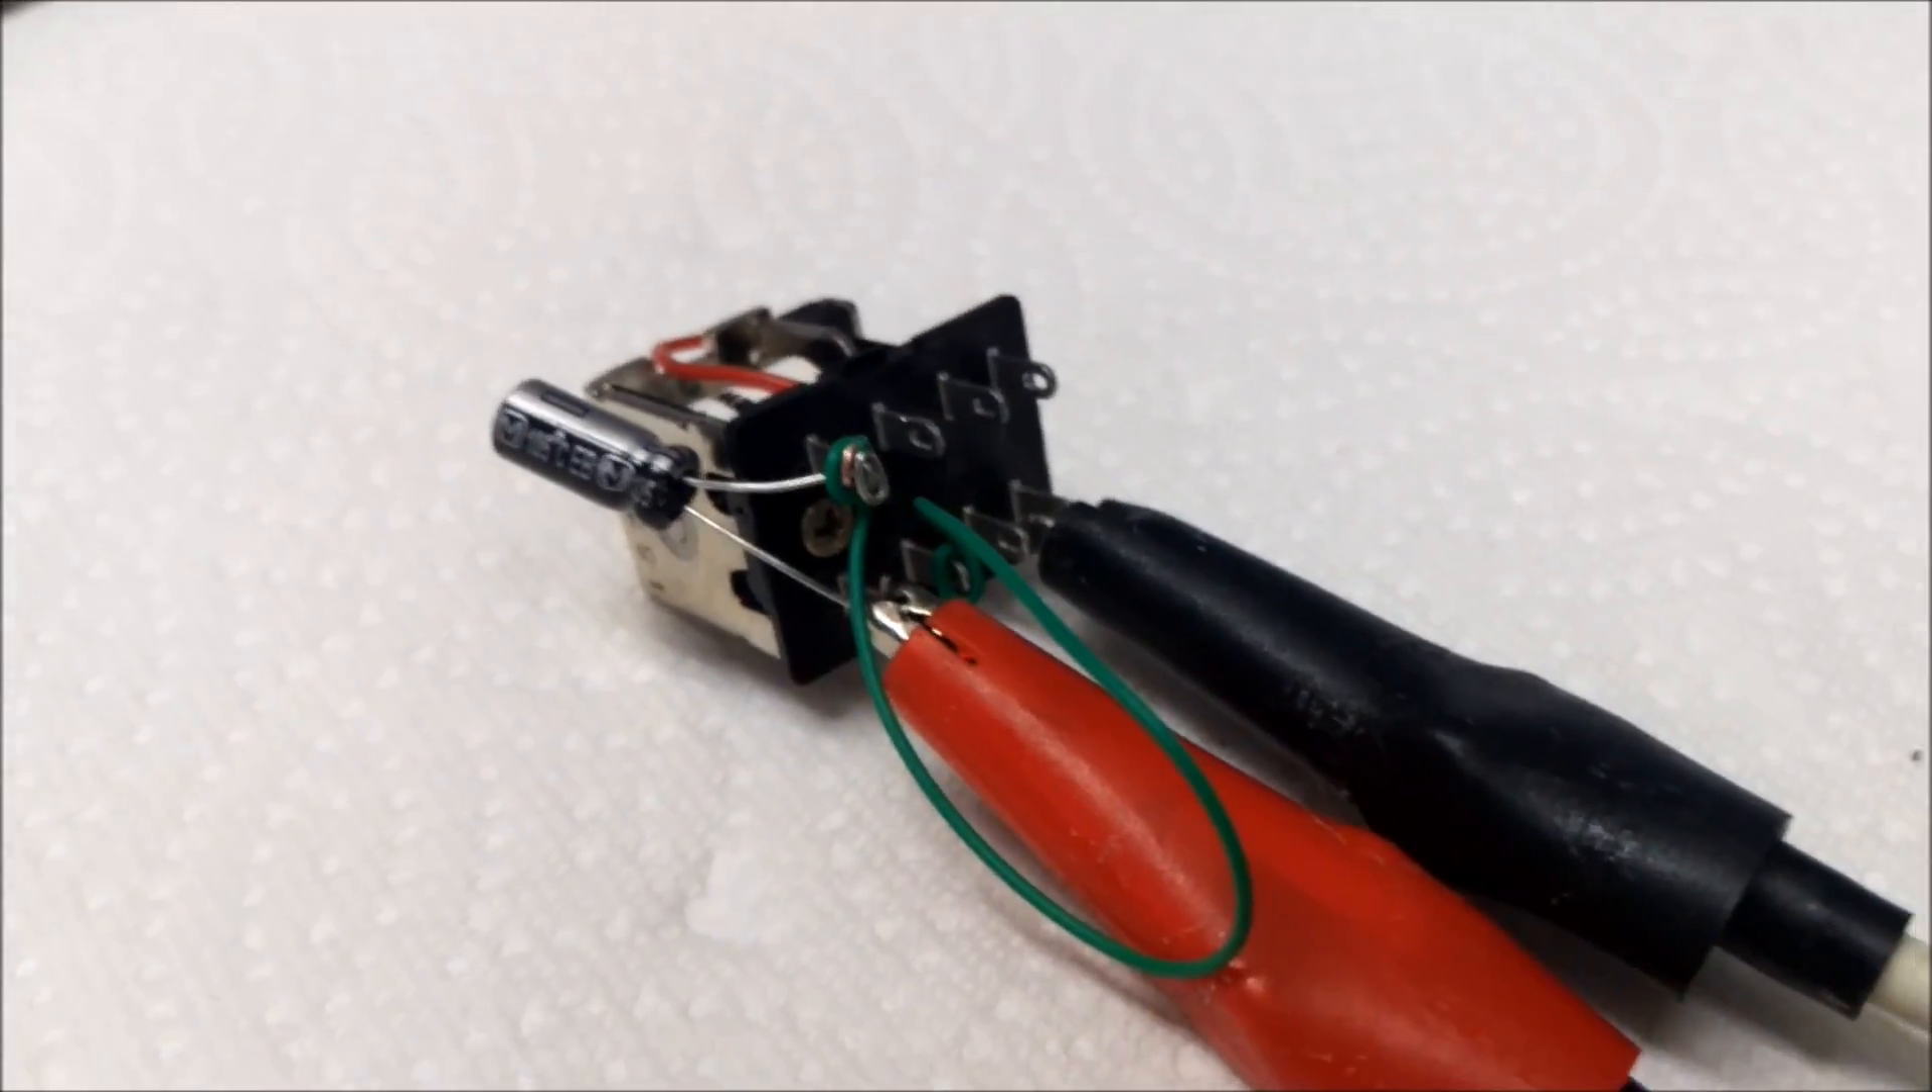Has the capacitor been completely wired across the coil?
Yes.